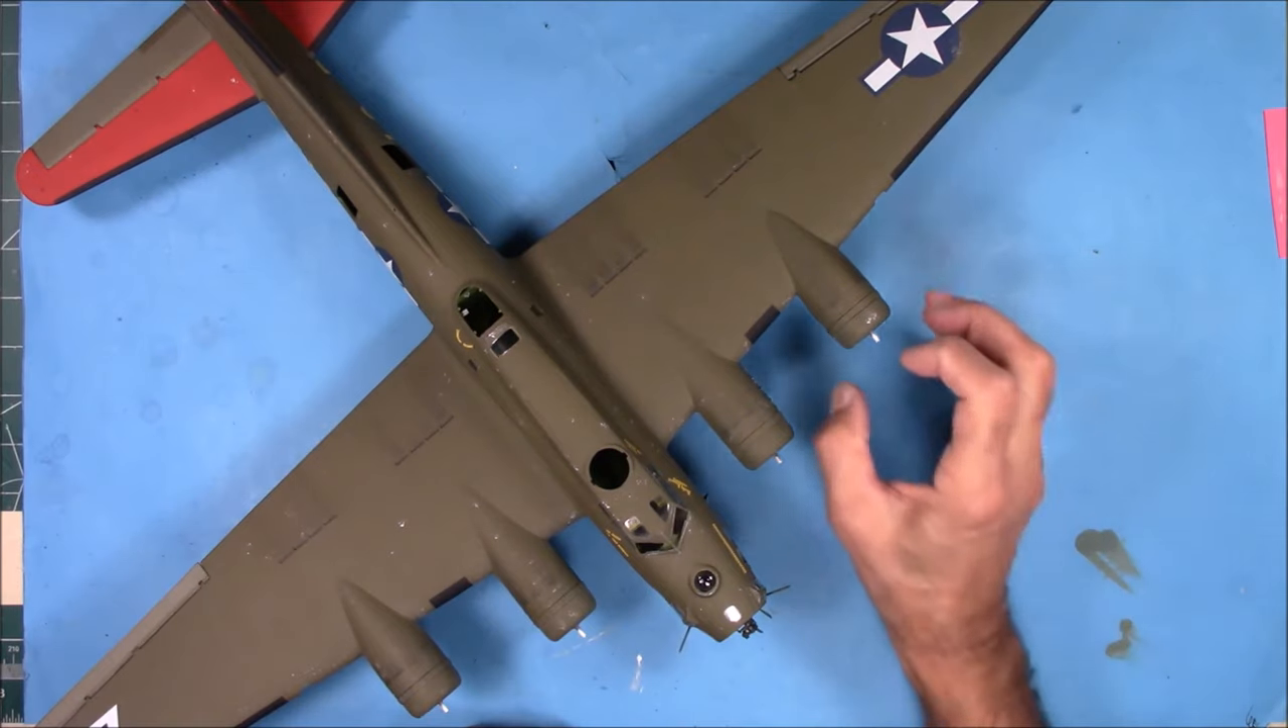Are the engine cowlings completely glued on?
Yes.